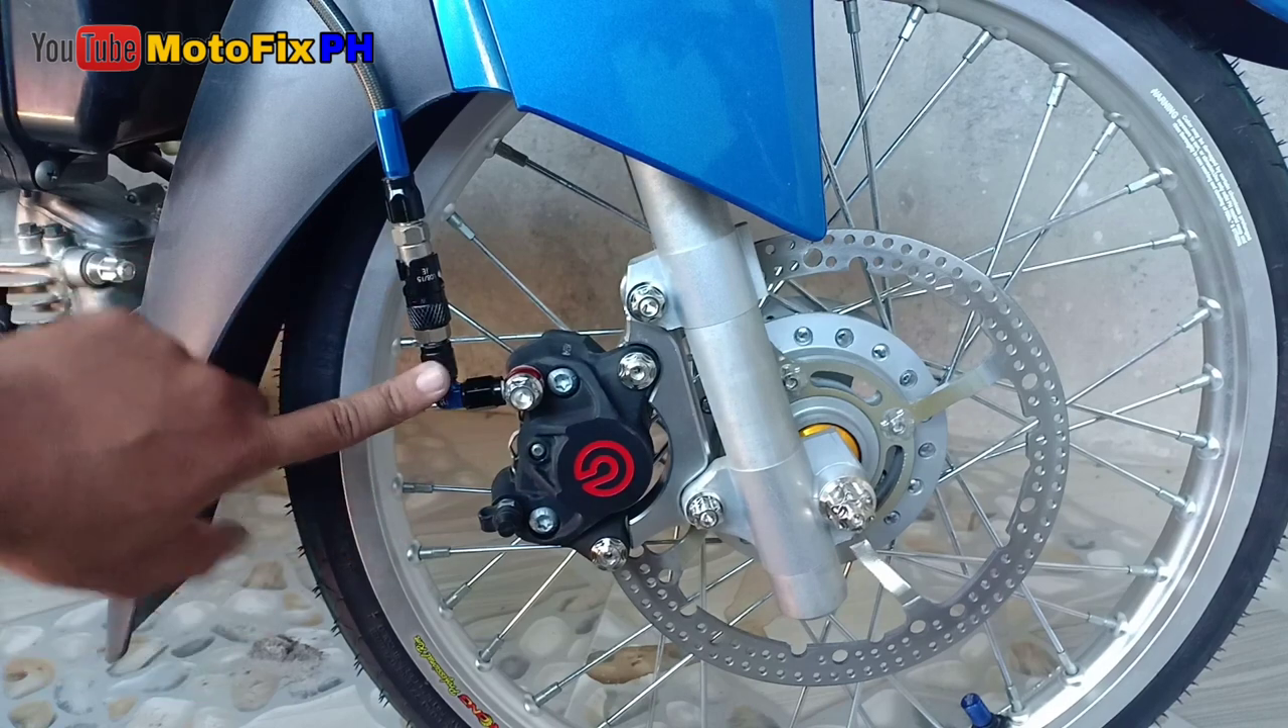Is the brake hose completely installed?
Yes.